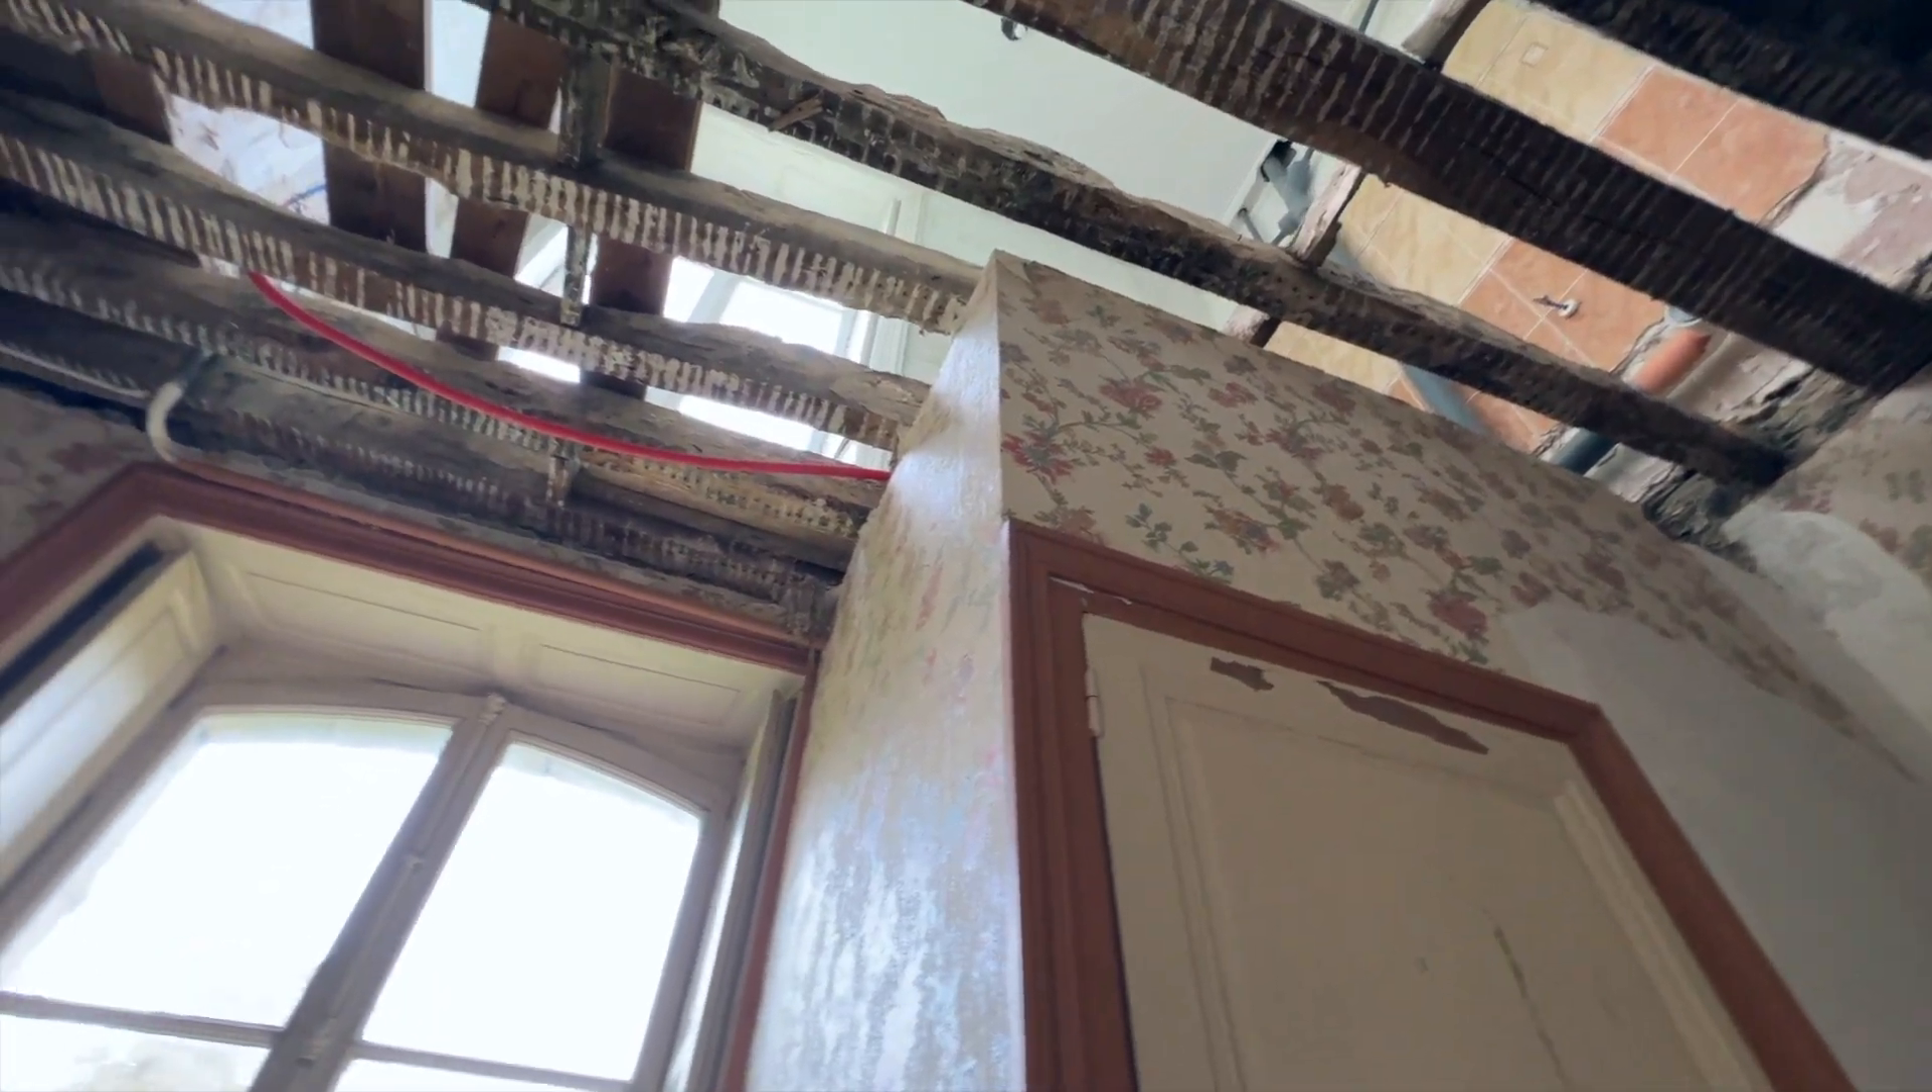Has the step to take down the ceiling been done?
Yes.